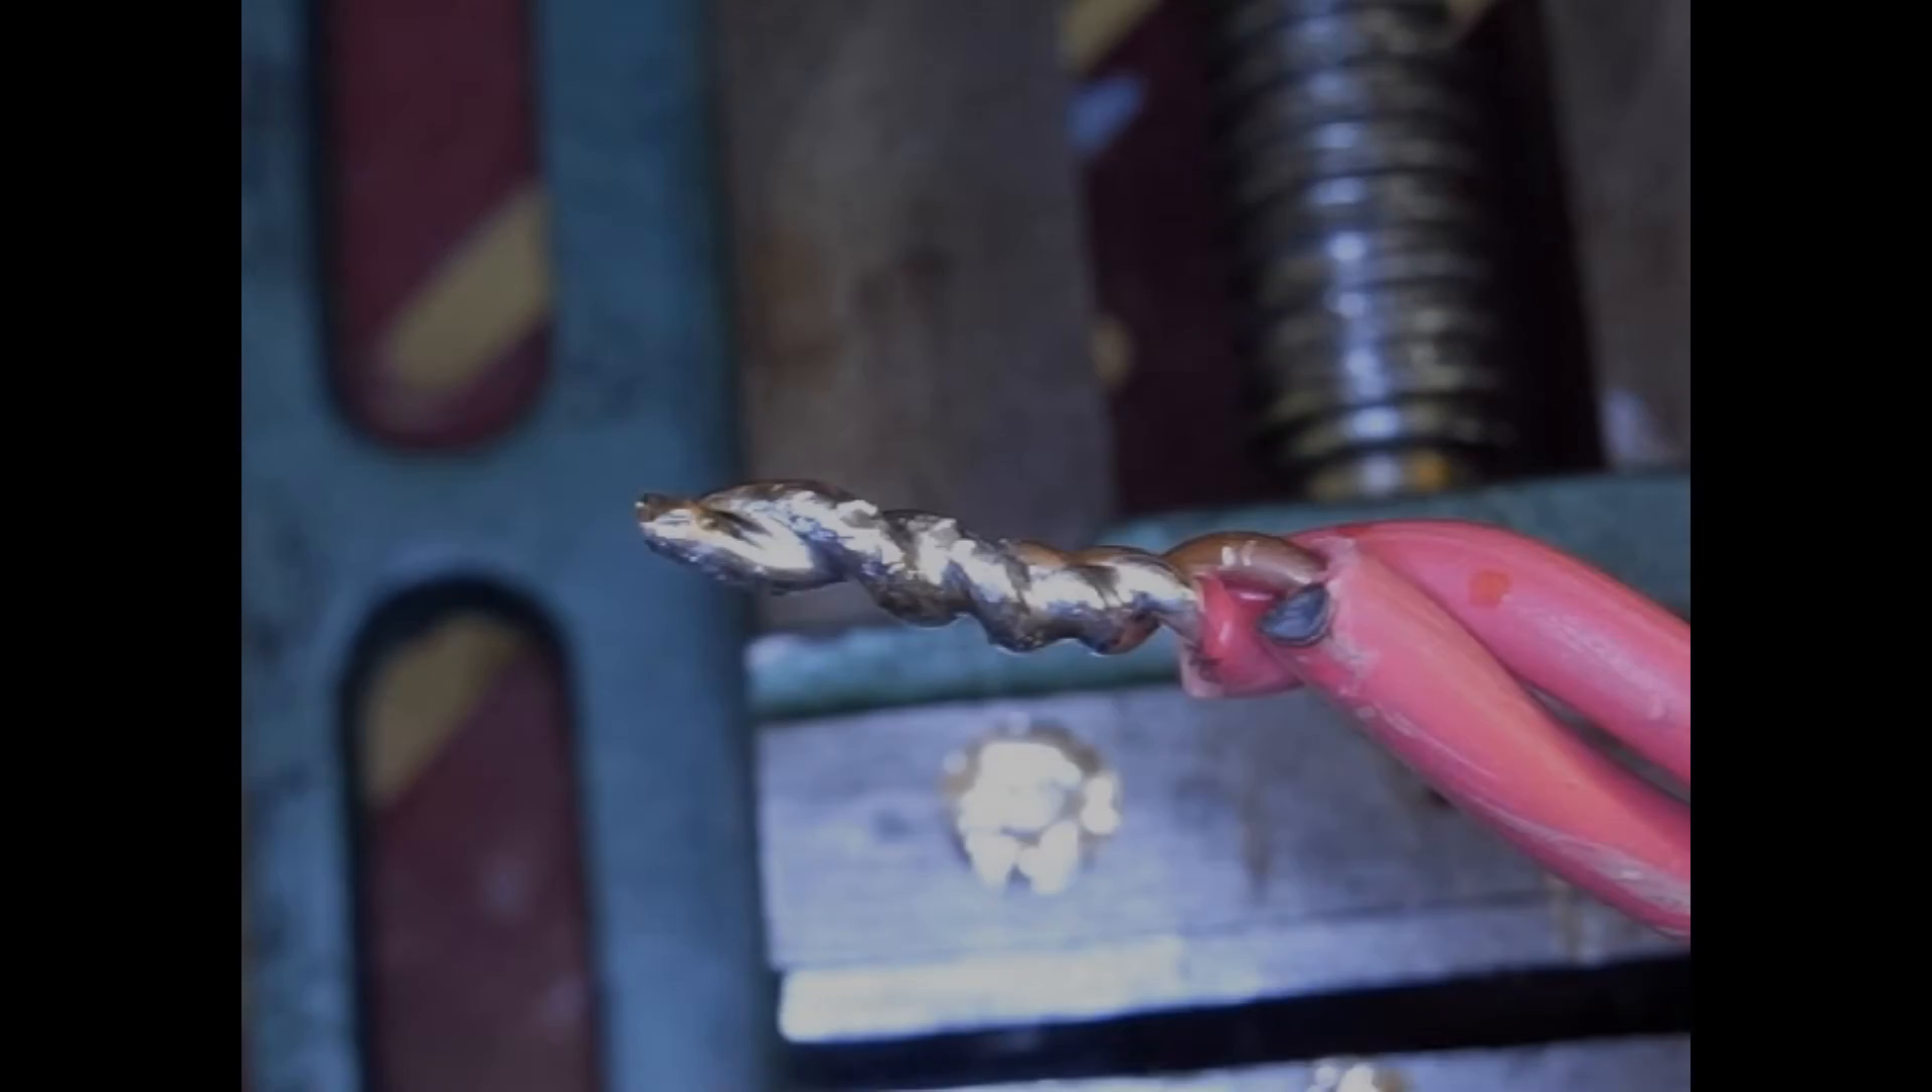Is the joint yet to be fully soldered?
No.